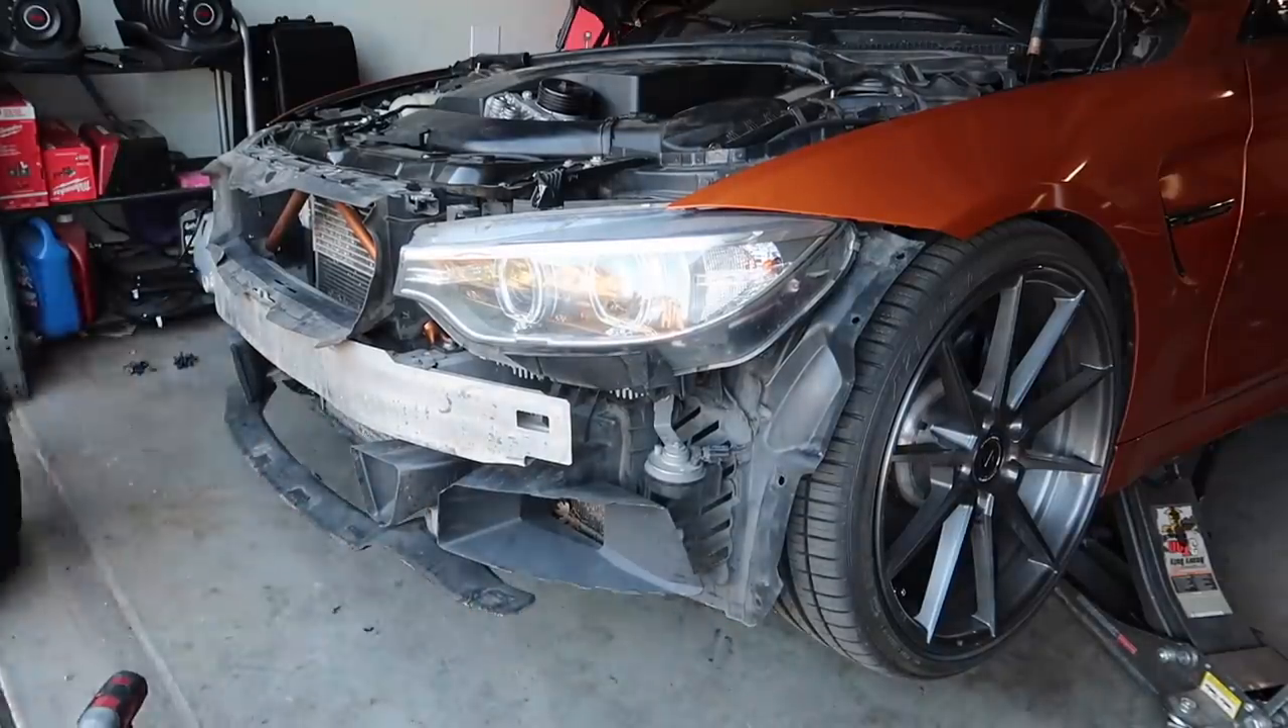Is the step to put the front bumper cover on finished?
No.